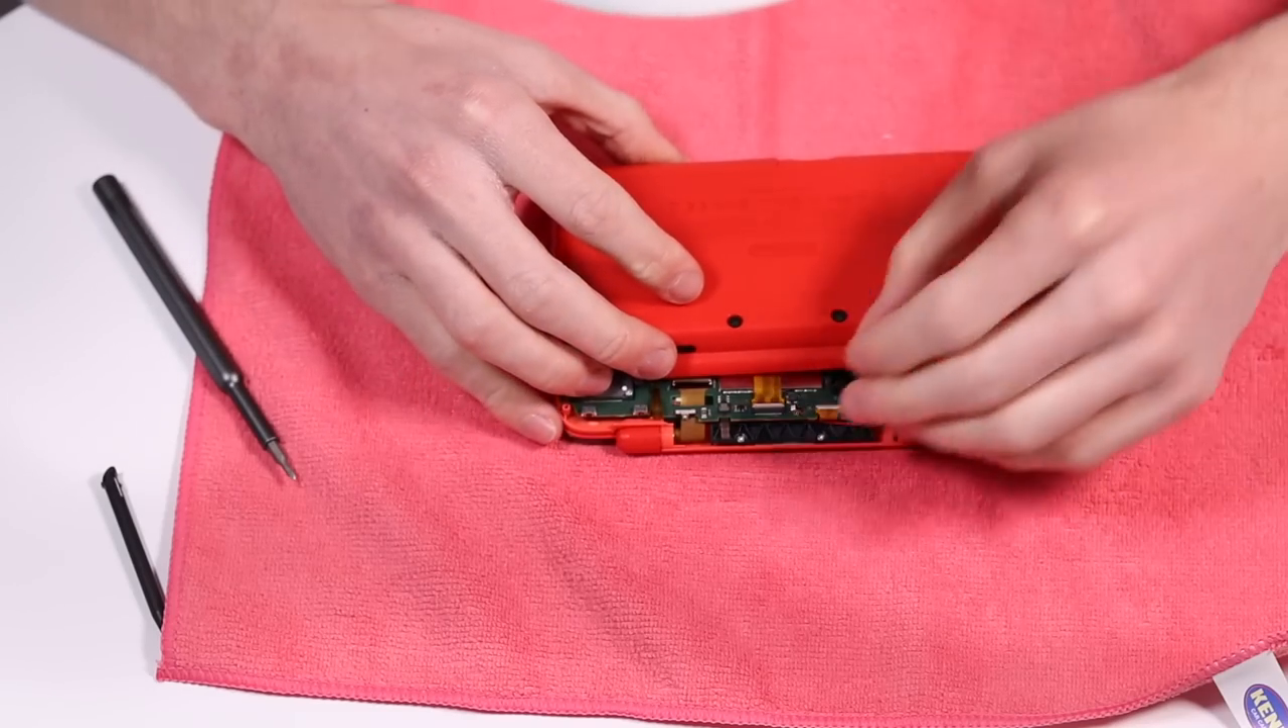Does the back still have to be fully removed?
Yes.